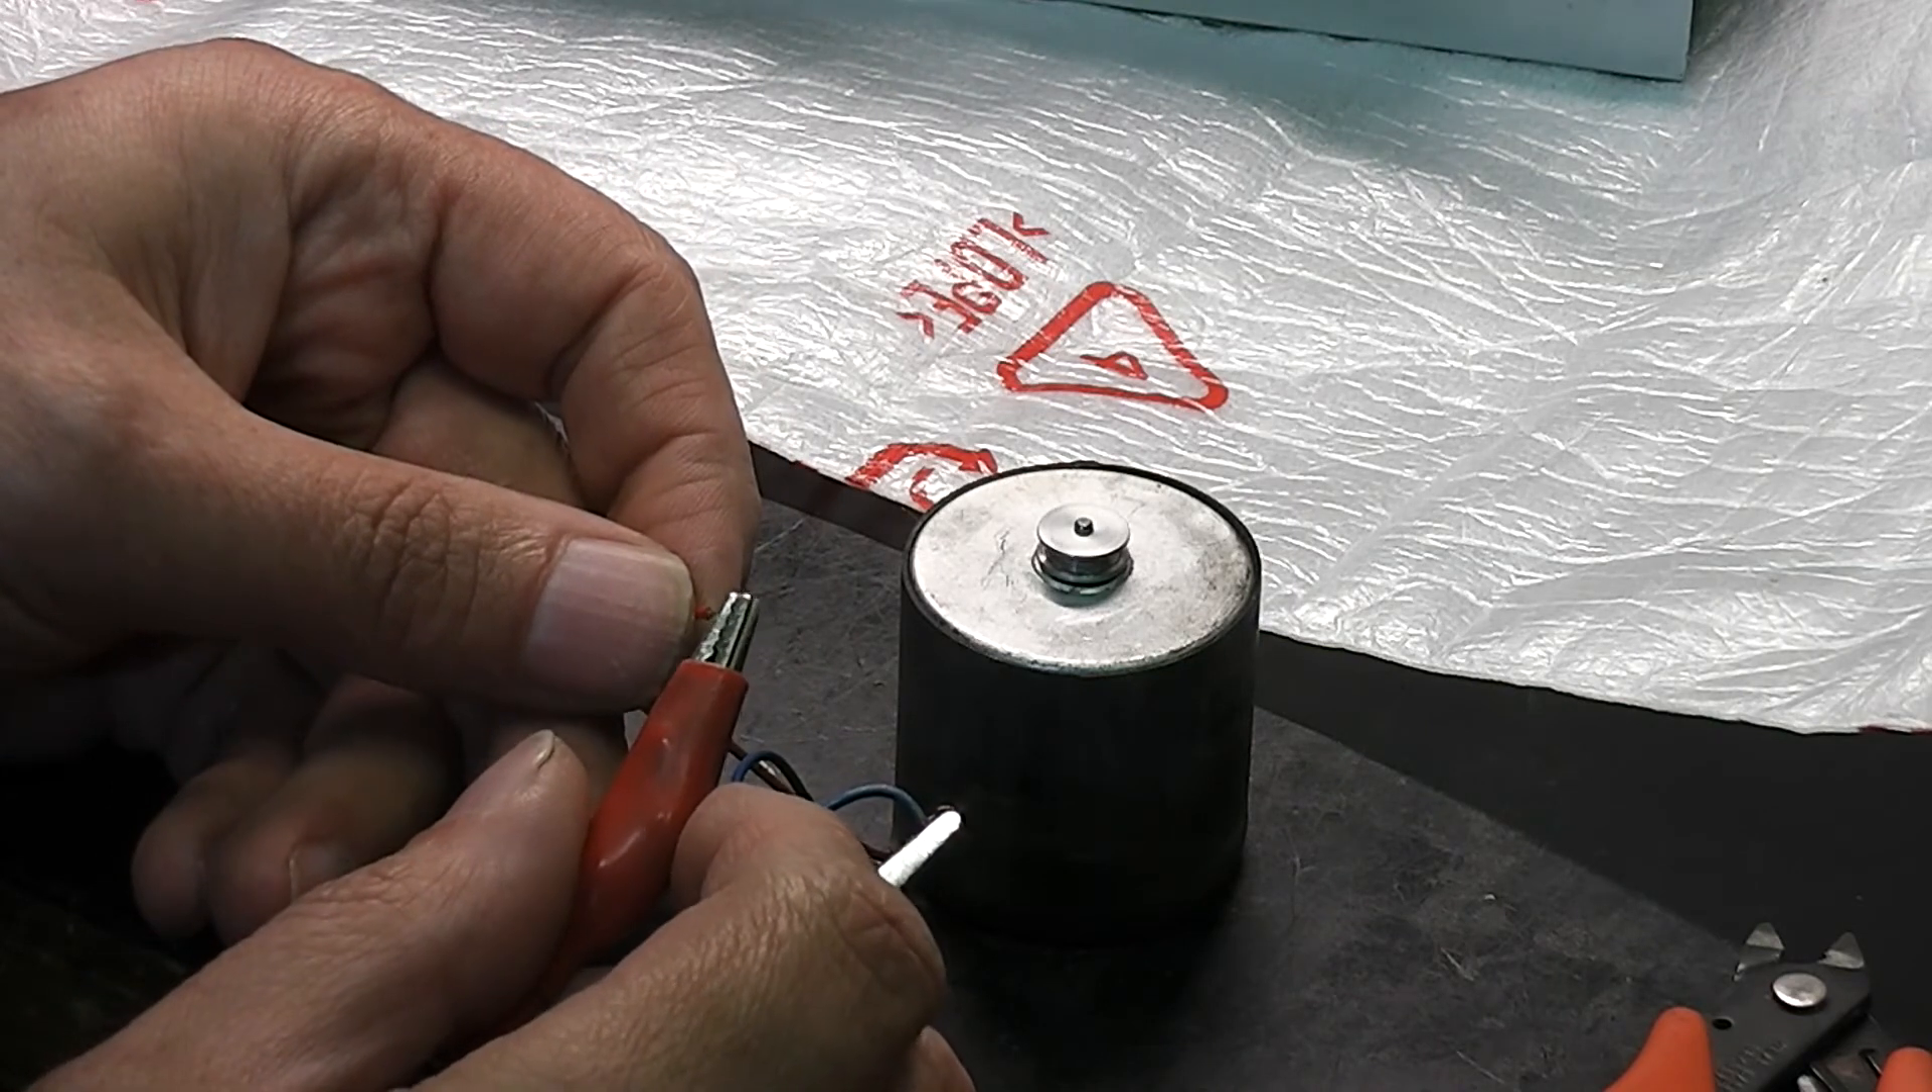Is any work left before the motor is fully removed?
No.